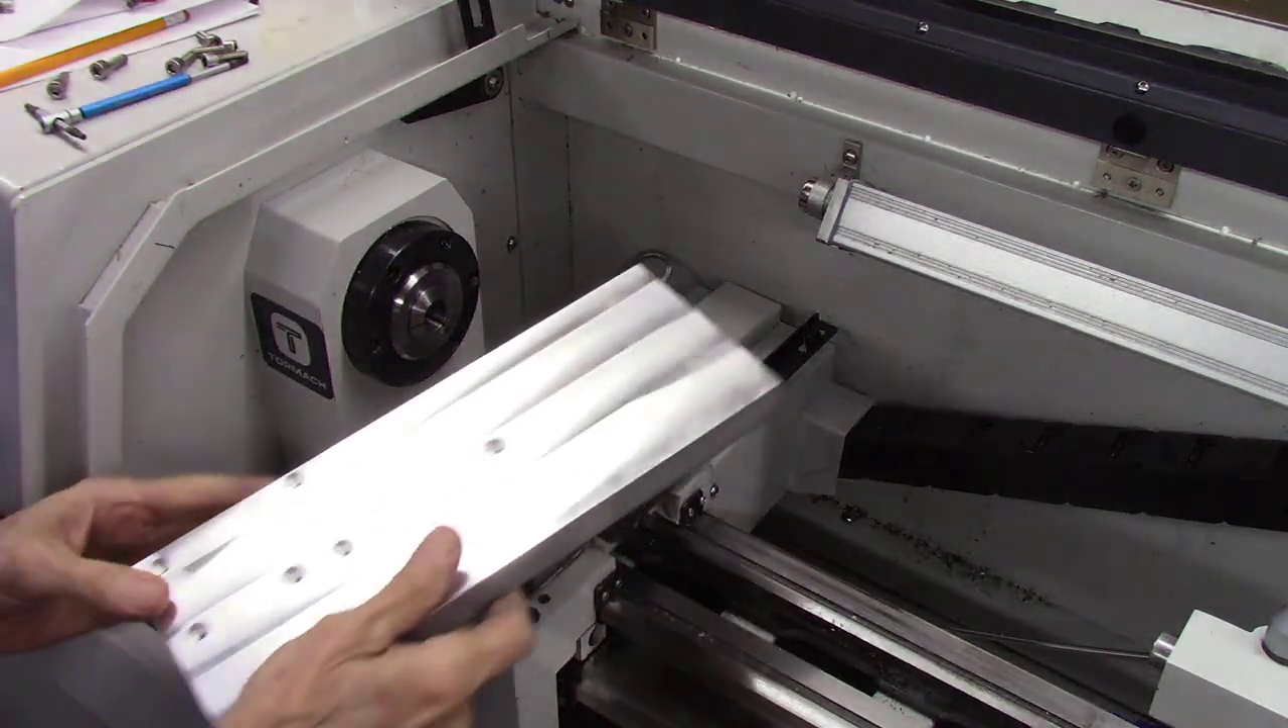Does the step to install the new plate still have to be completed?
Yes.